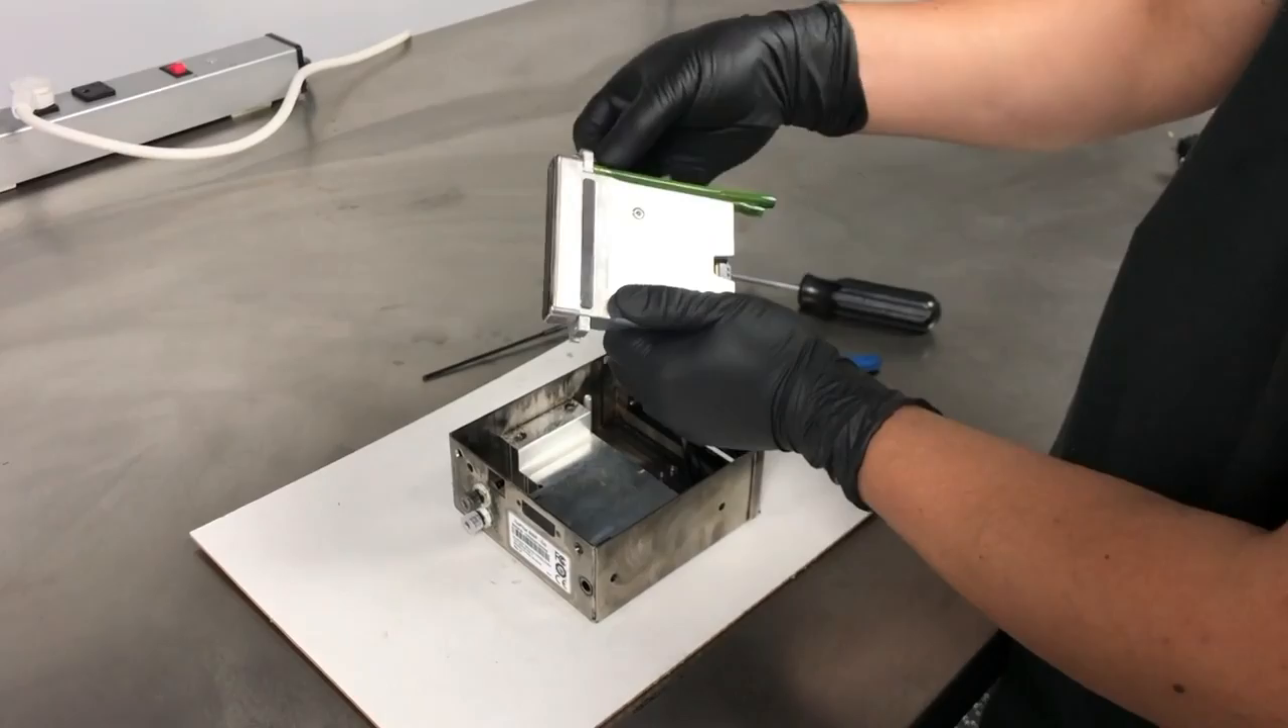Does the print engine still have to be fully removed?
No.